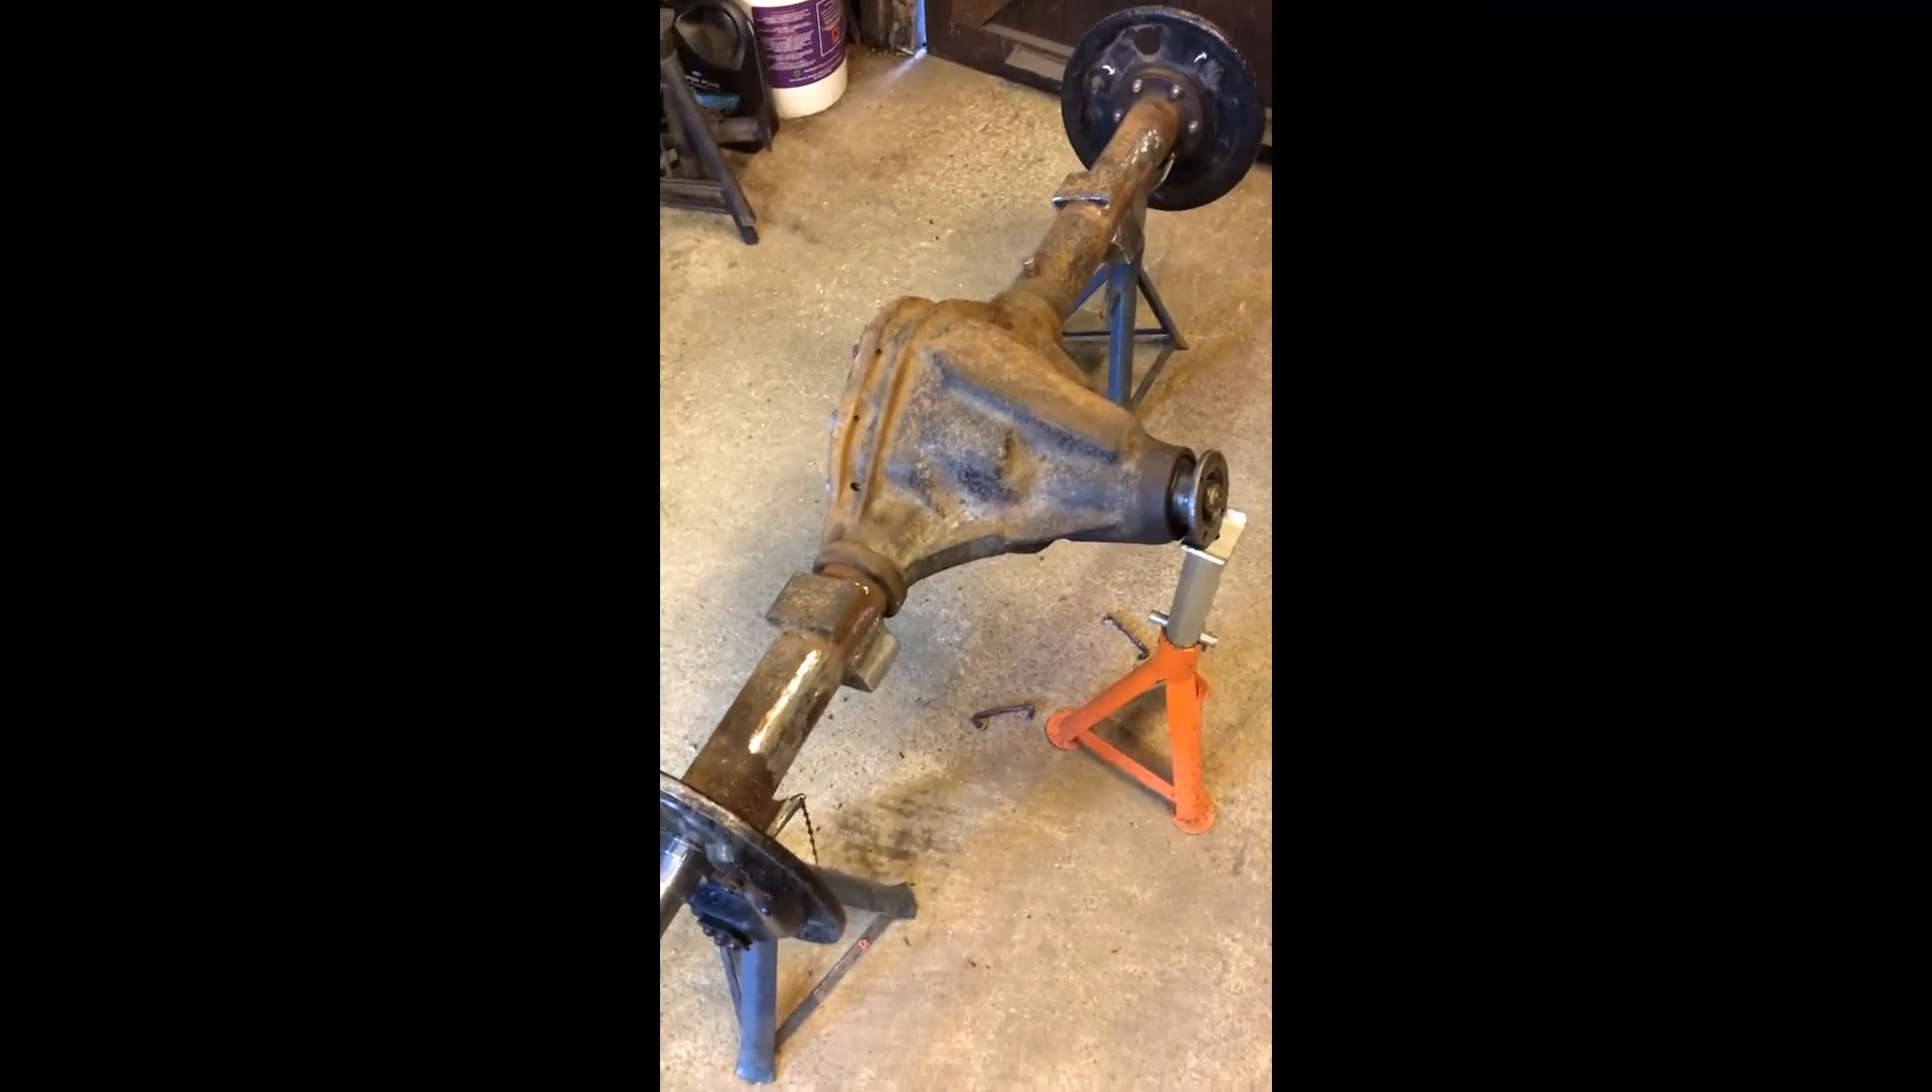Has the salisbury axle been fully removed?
Yes.